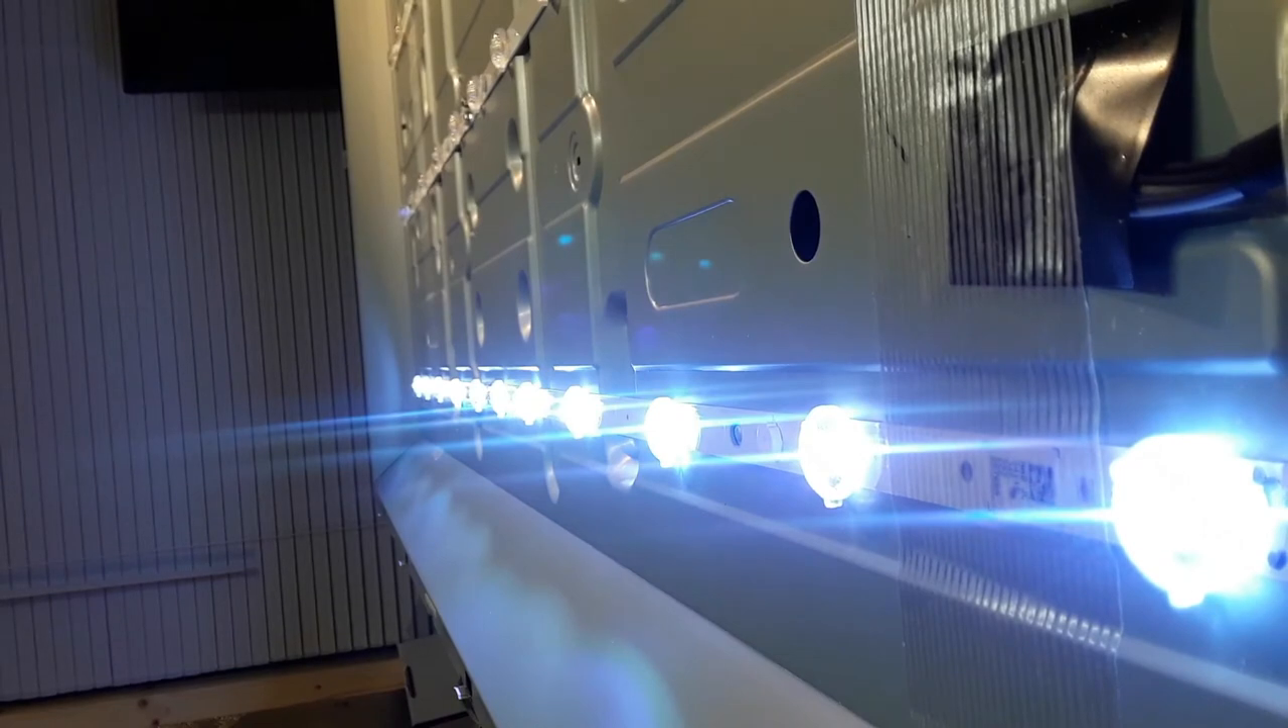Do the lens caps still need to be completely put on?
No.